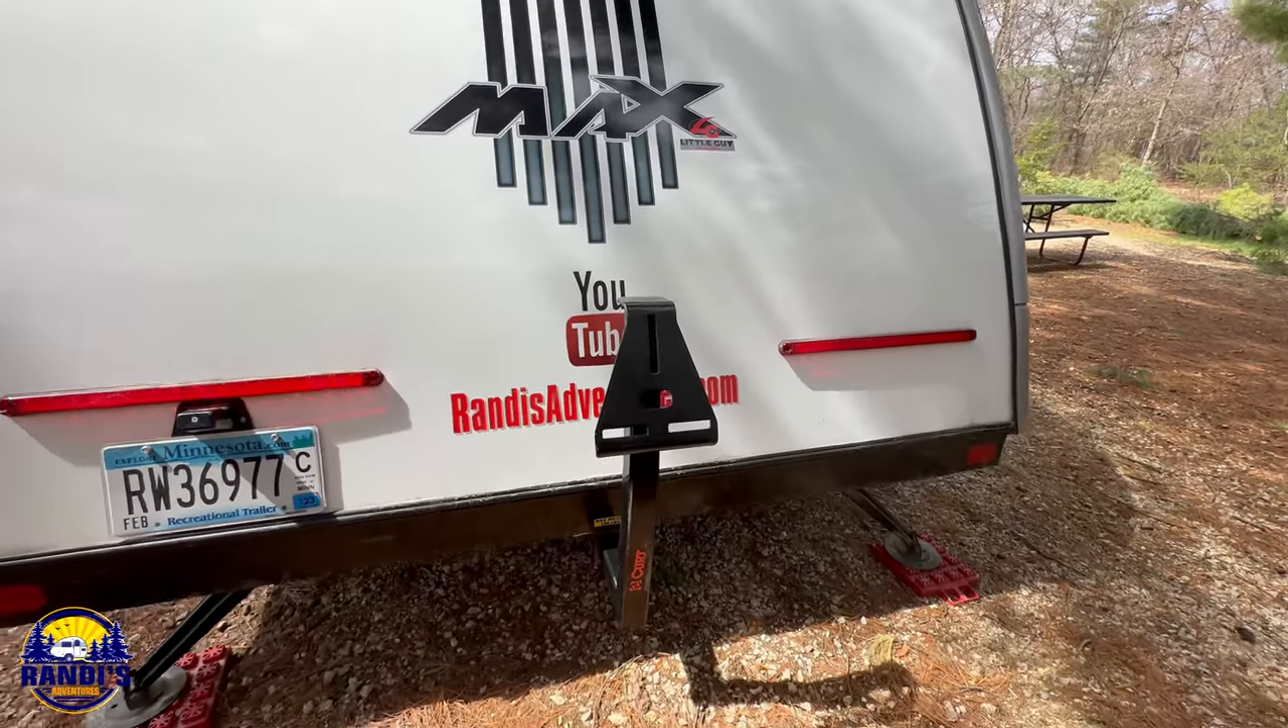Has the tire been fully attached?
No.